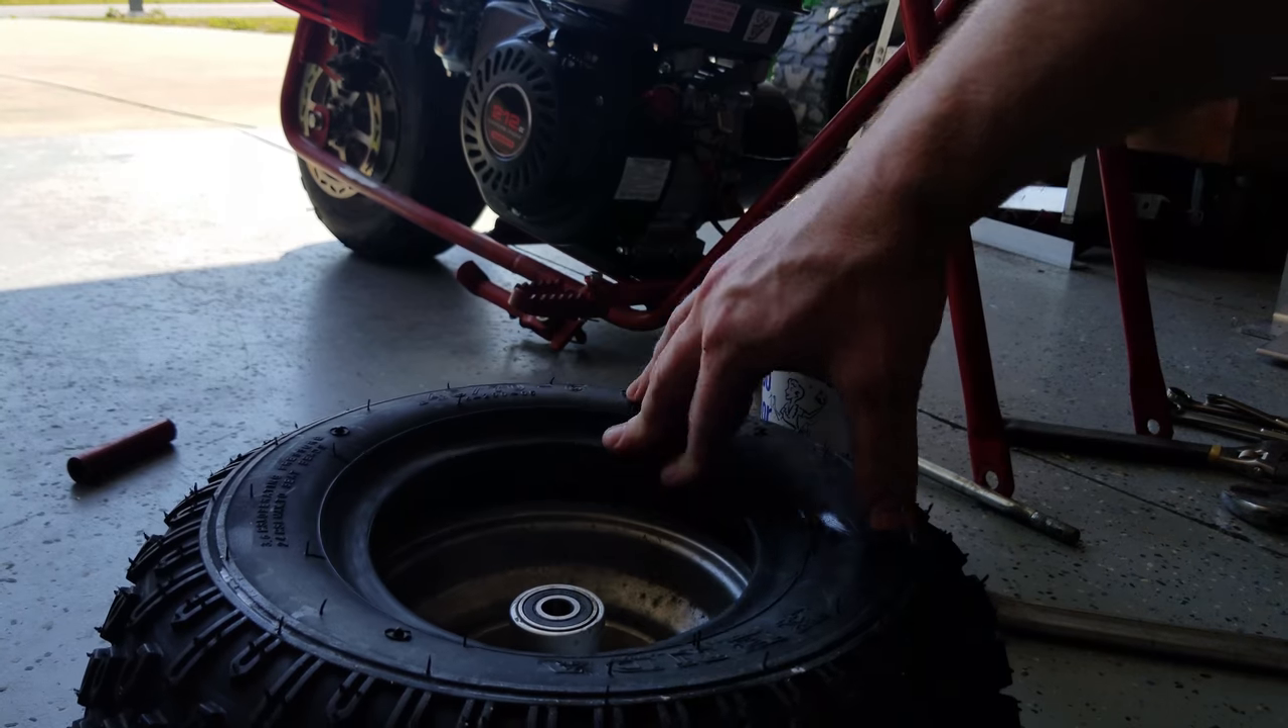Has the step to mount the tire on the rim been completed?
No.